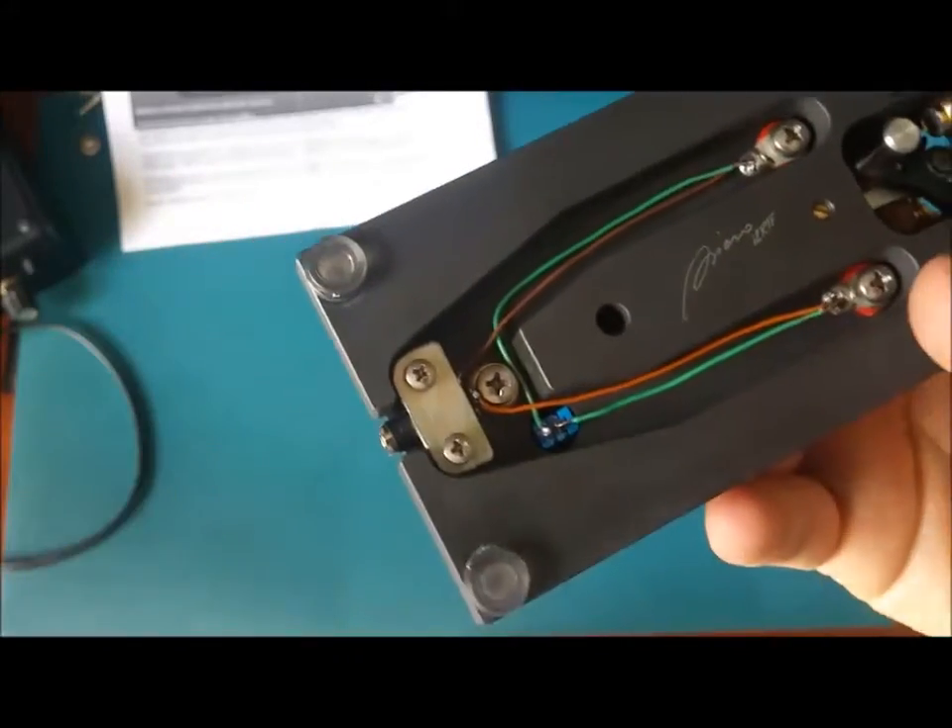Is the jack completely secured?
Yes.